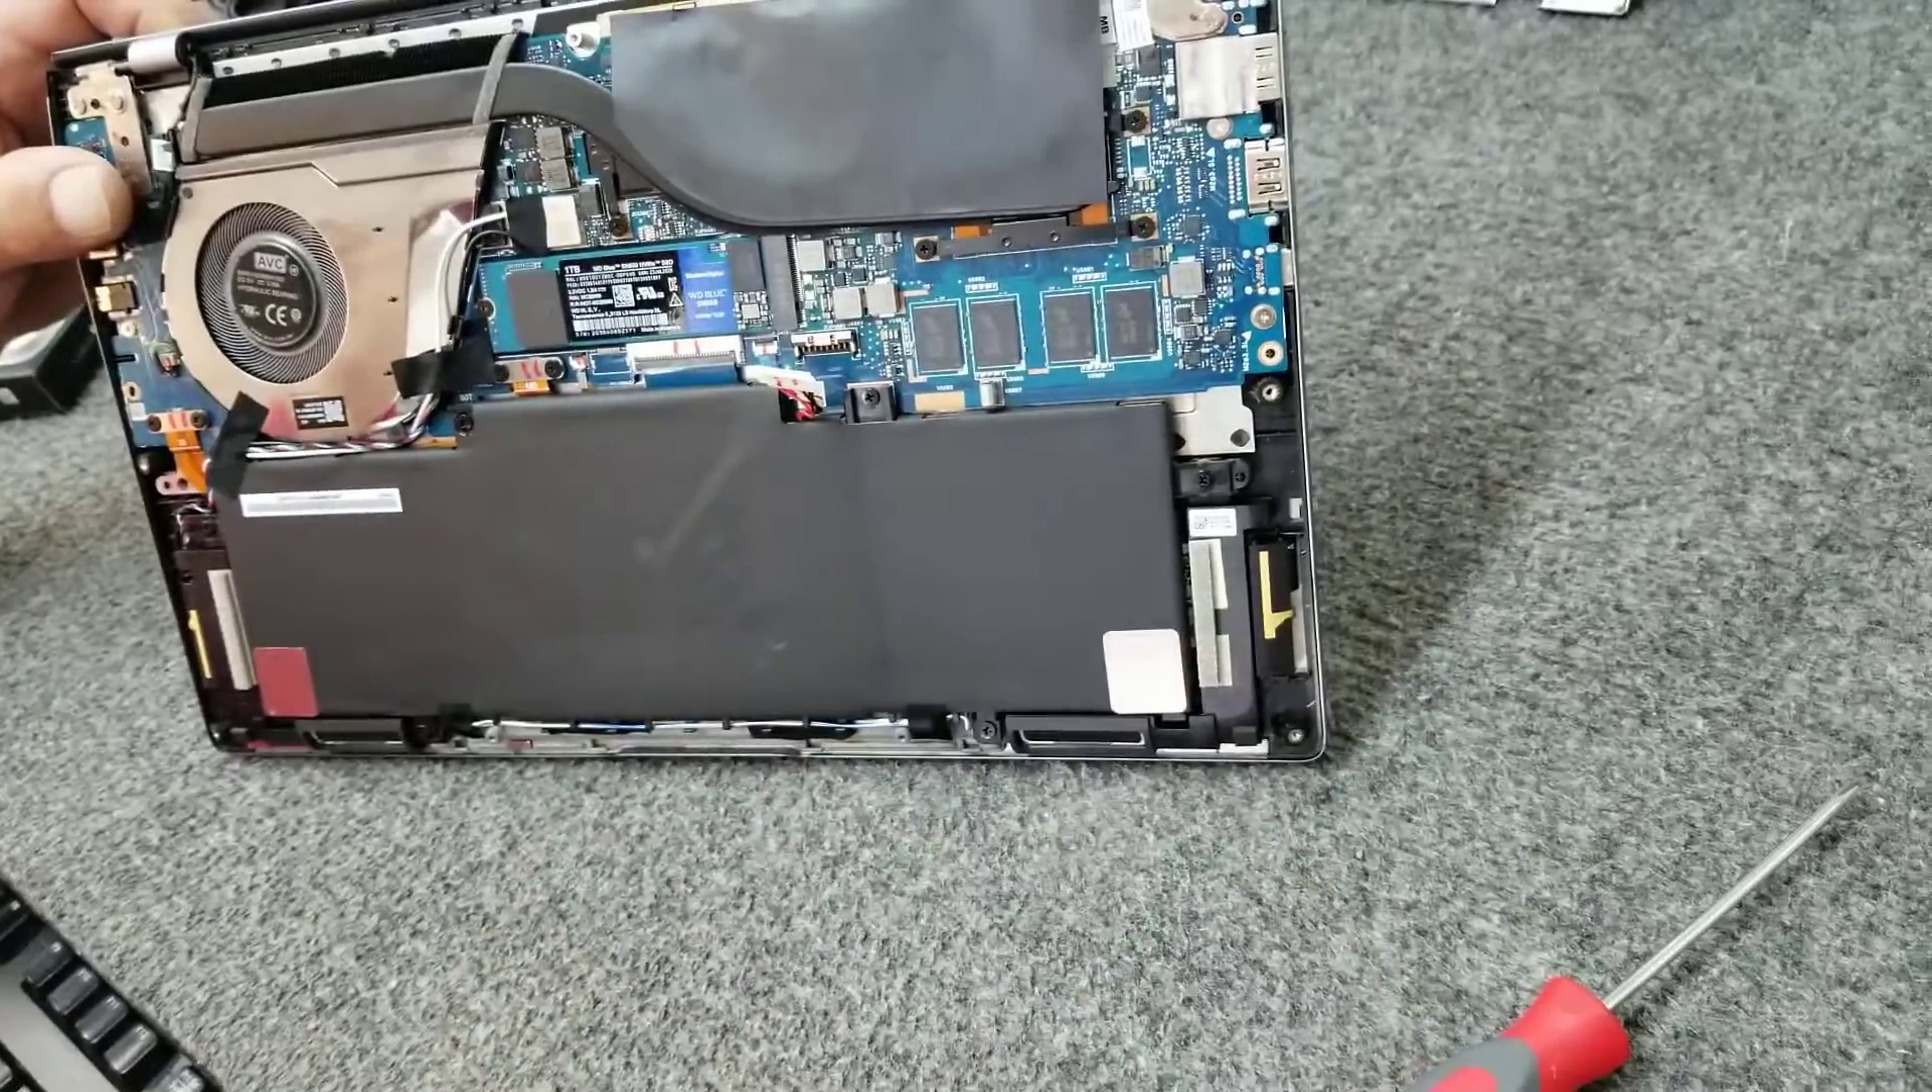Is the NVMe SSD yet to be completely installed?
No.